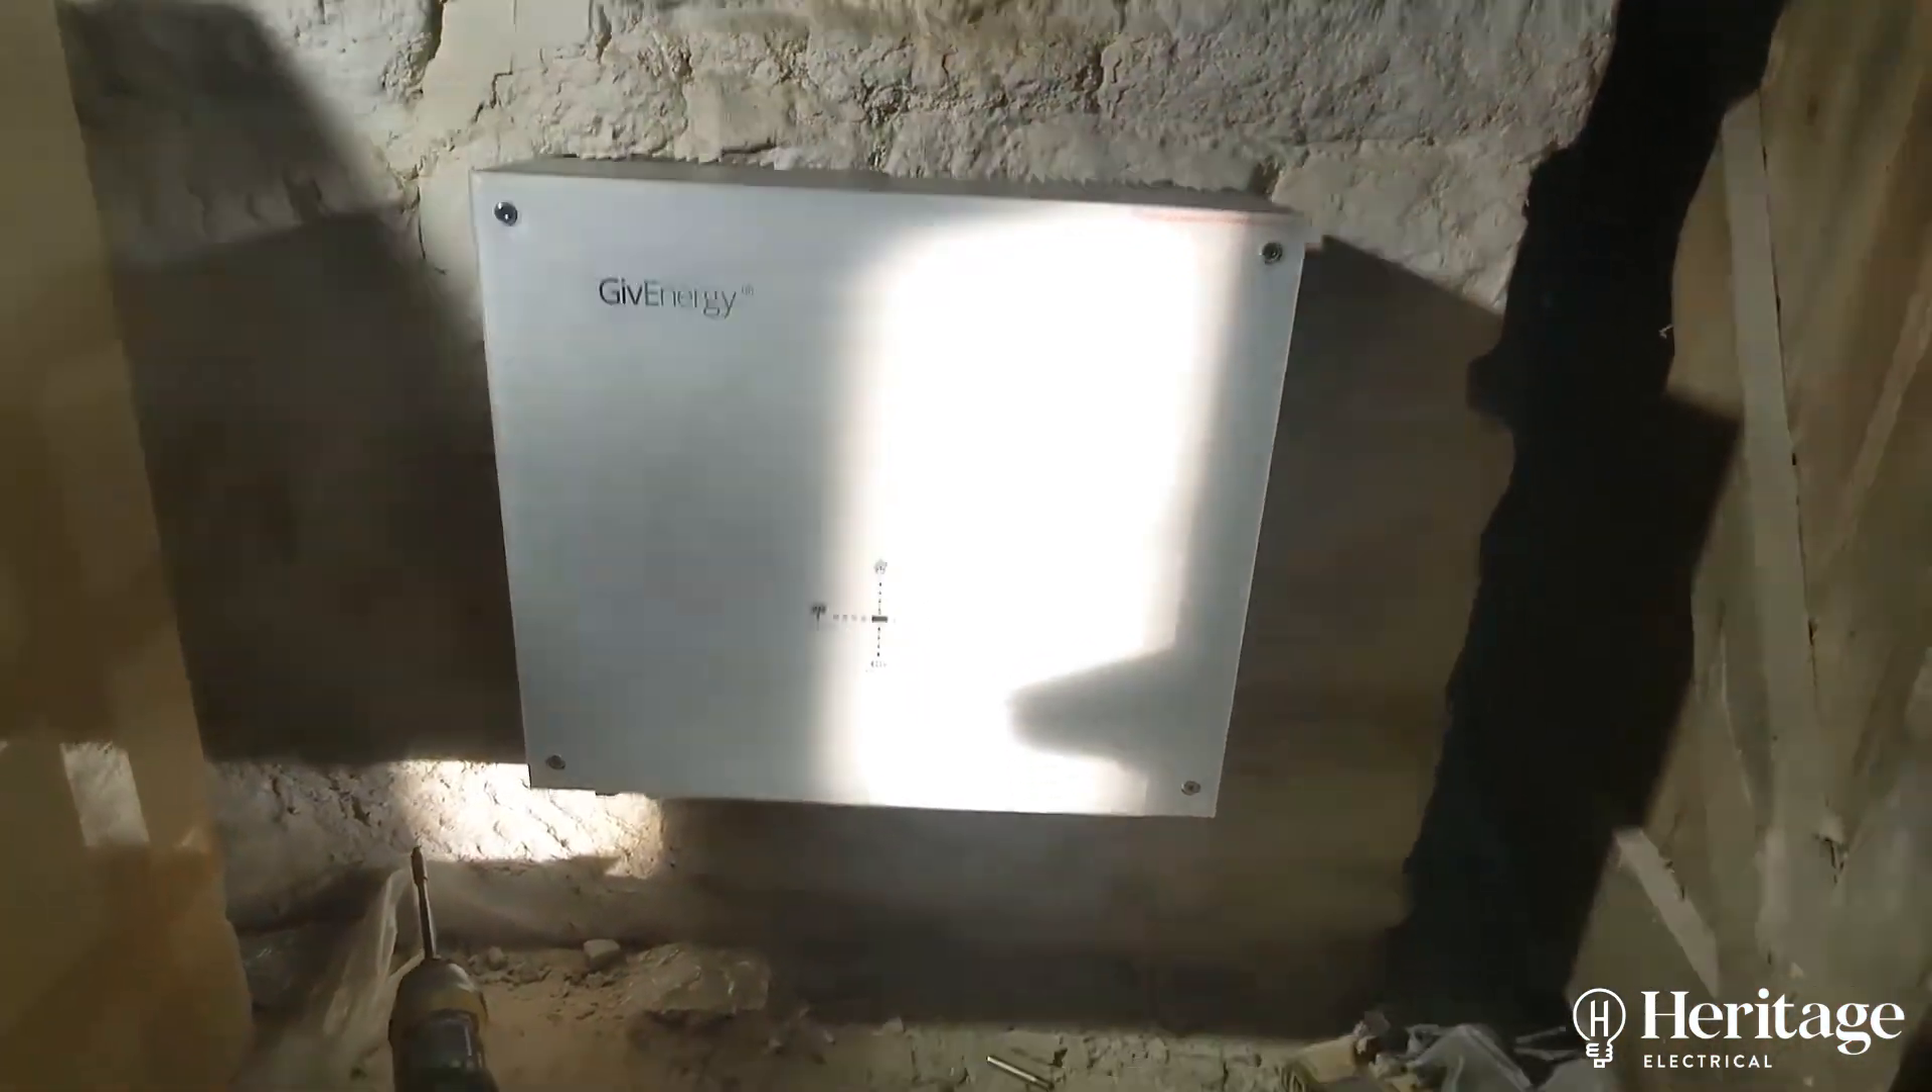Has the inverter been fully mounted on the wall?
Yes.